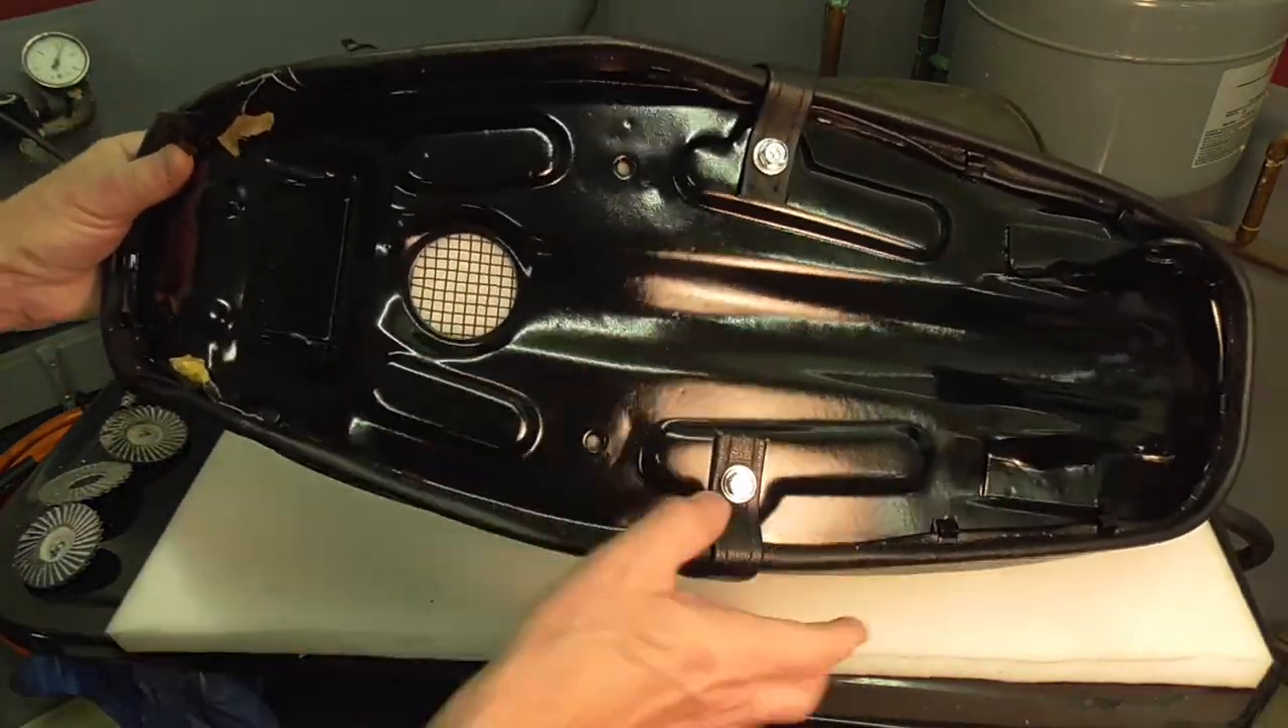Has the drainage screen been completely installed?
Yes.